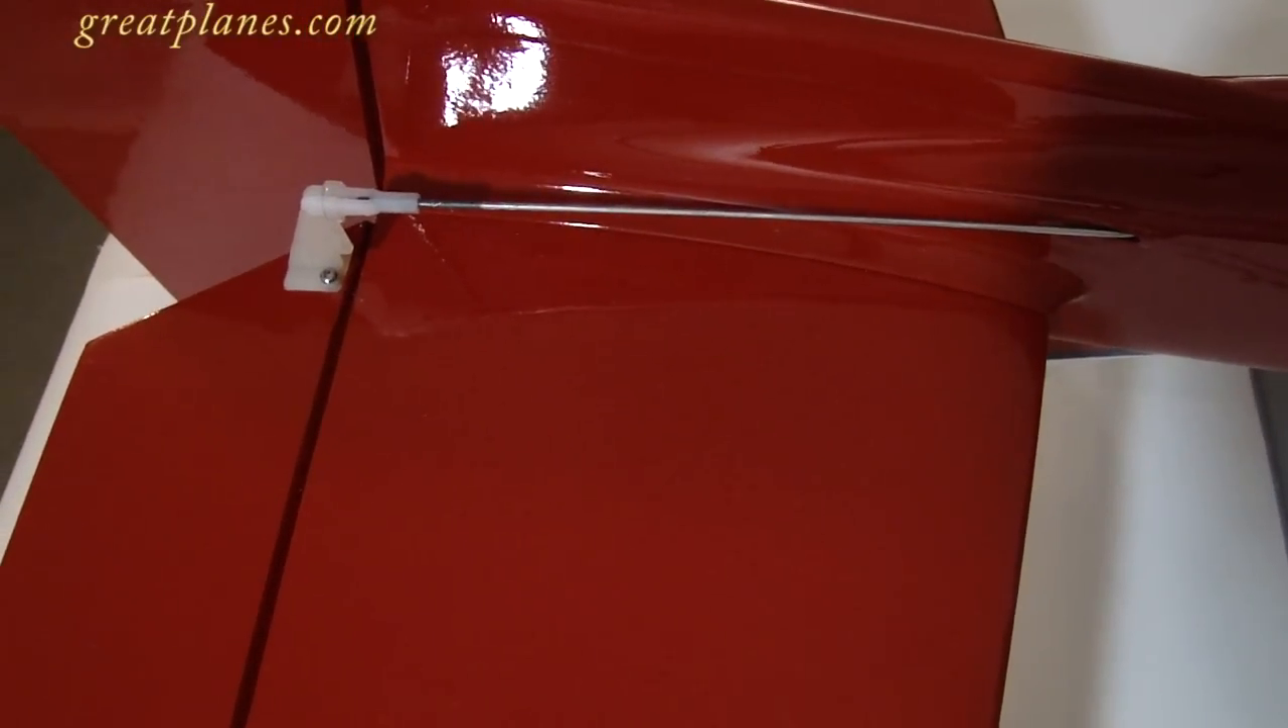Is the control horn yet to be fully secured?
No.